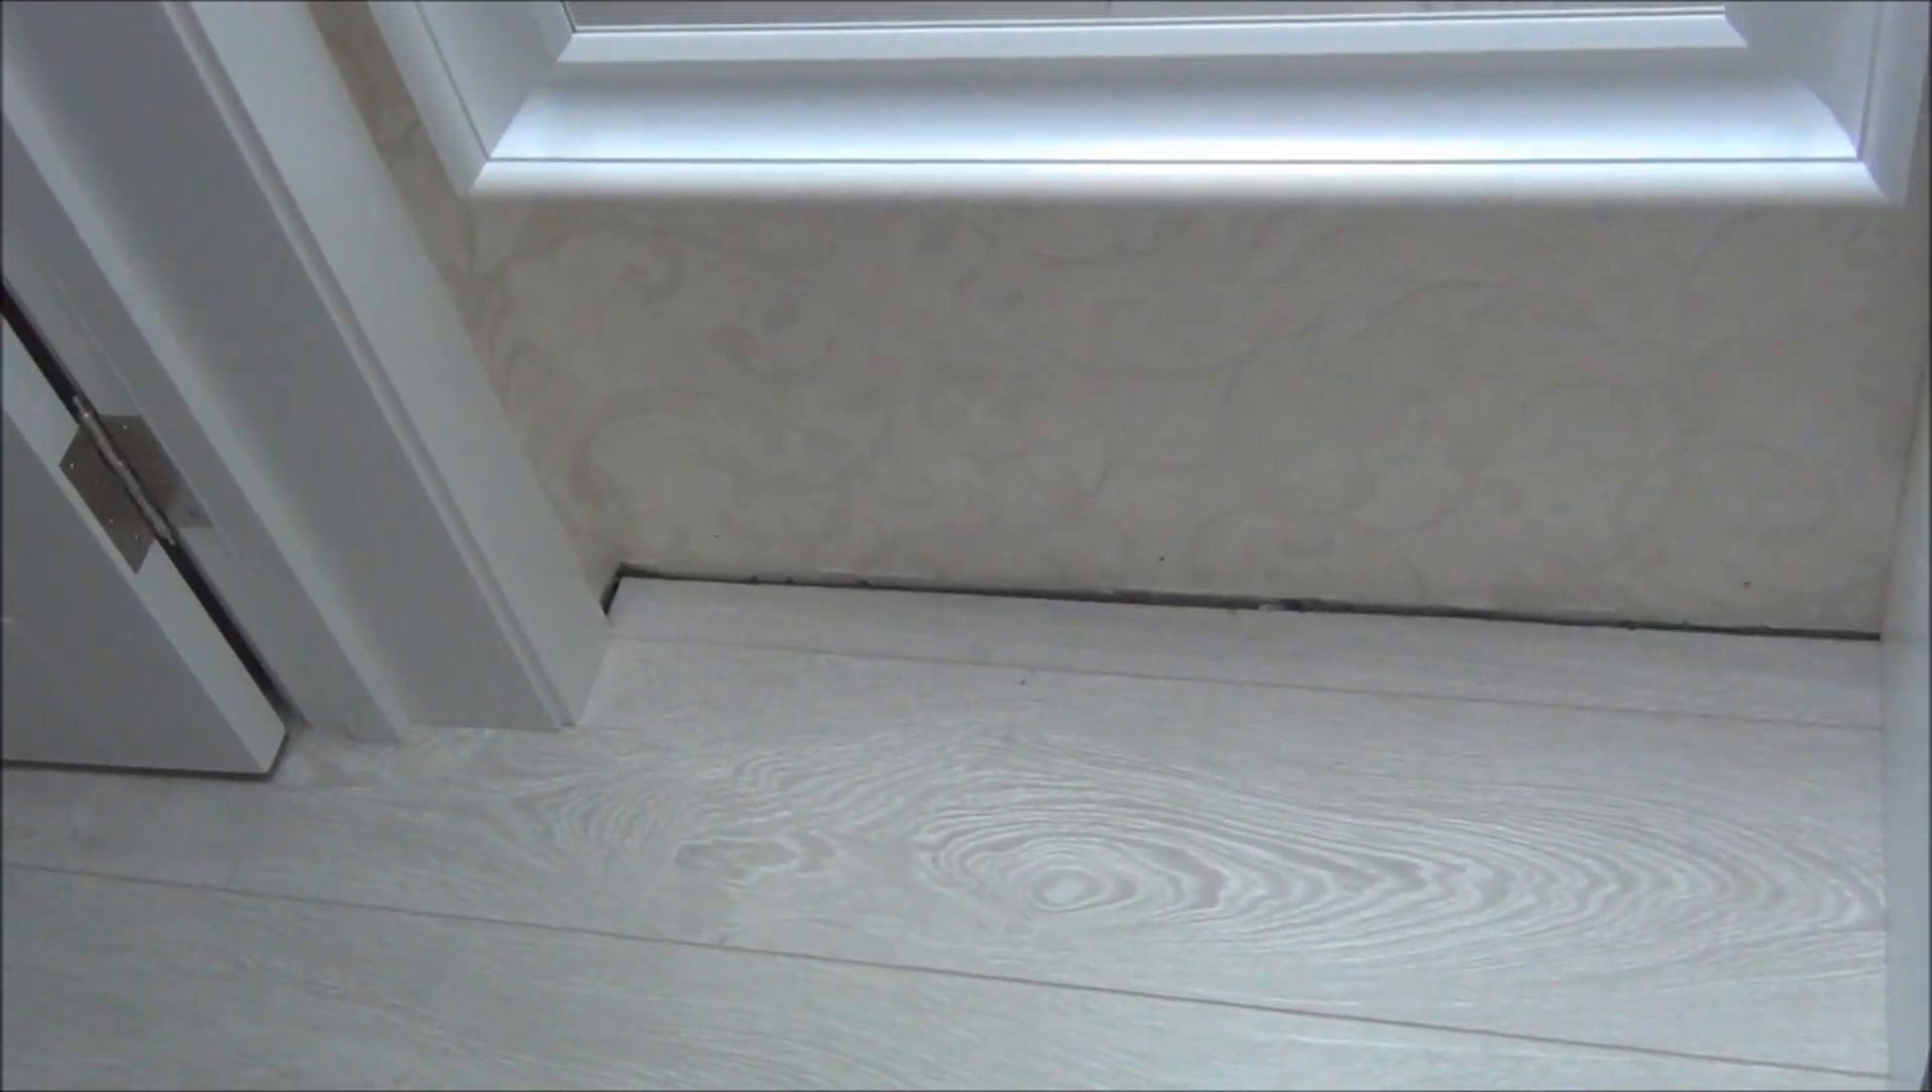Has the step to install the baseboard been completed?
No.